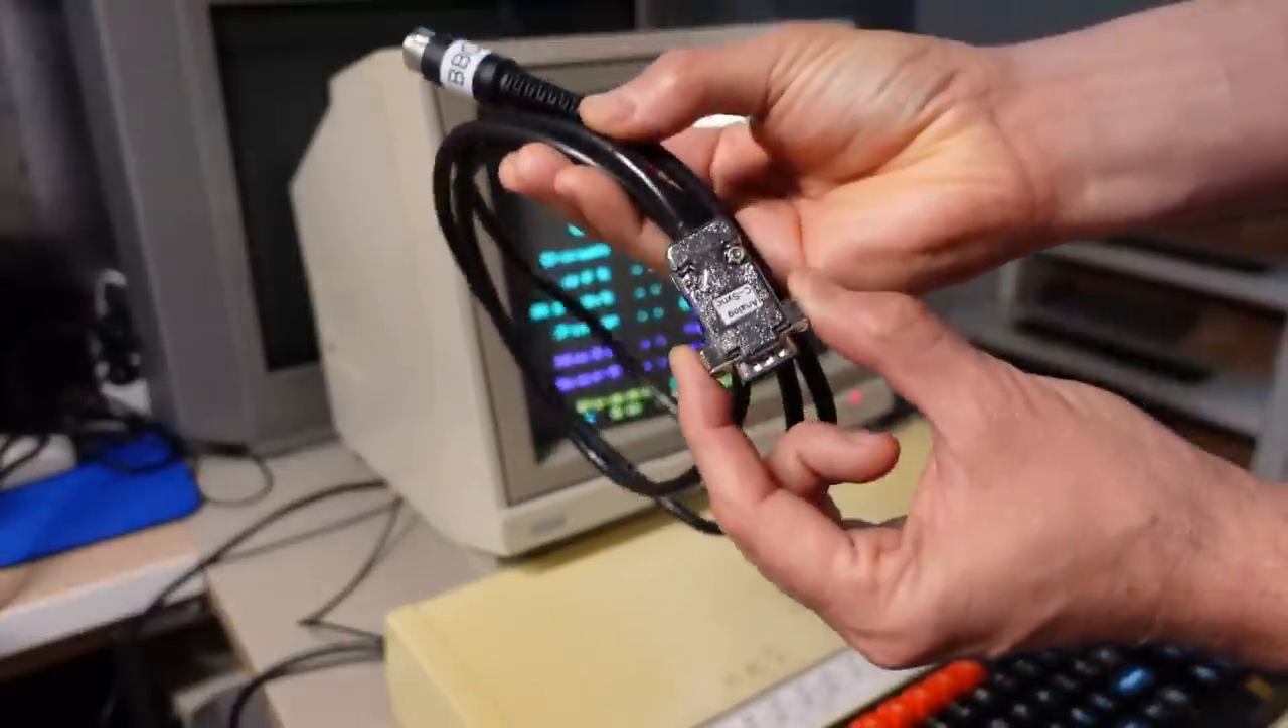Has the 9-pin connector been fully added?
Yes.